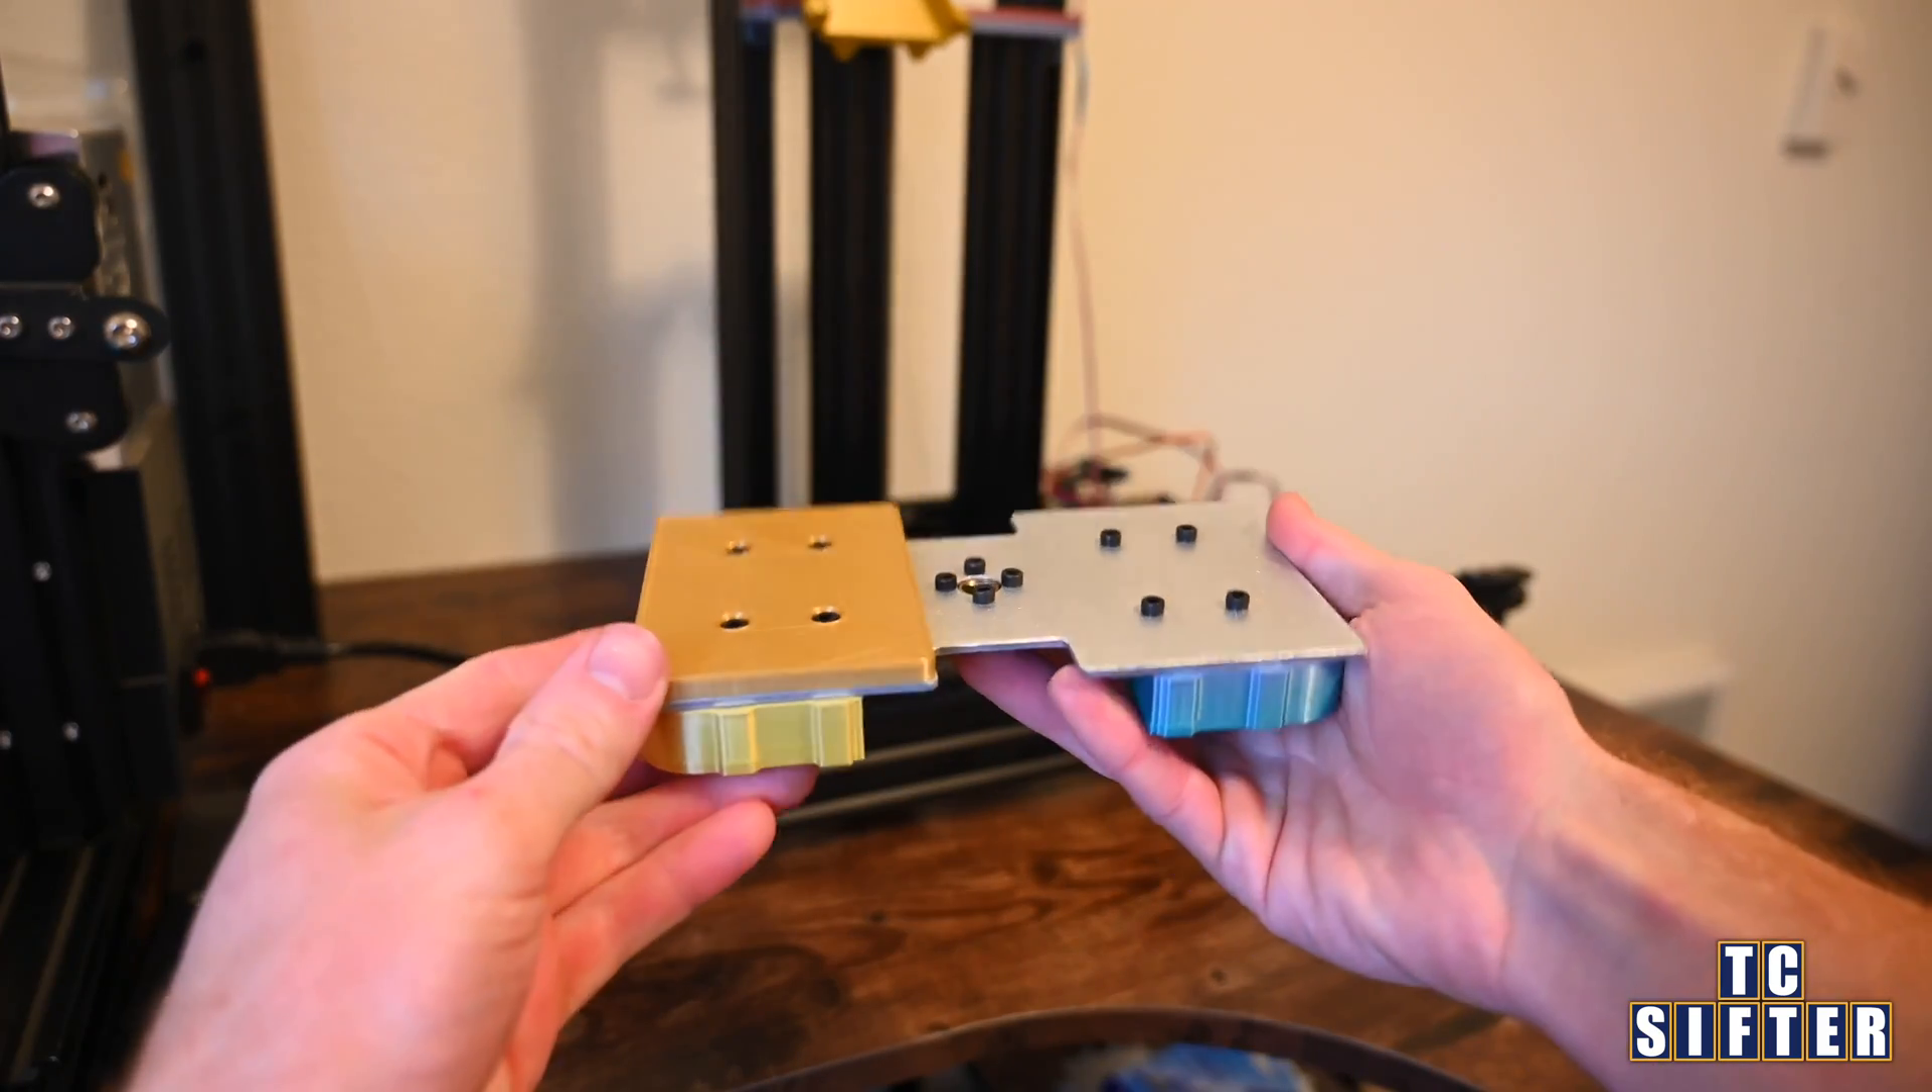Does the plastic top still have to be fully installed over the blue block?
Yes.